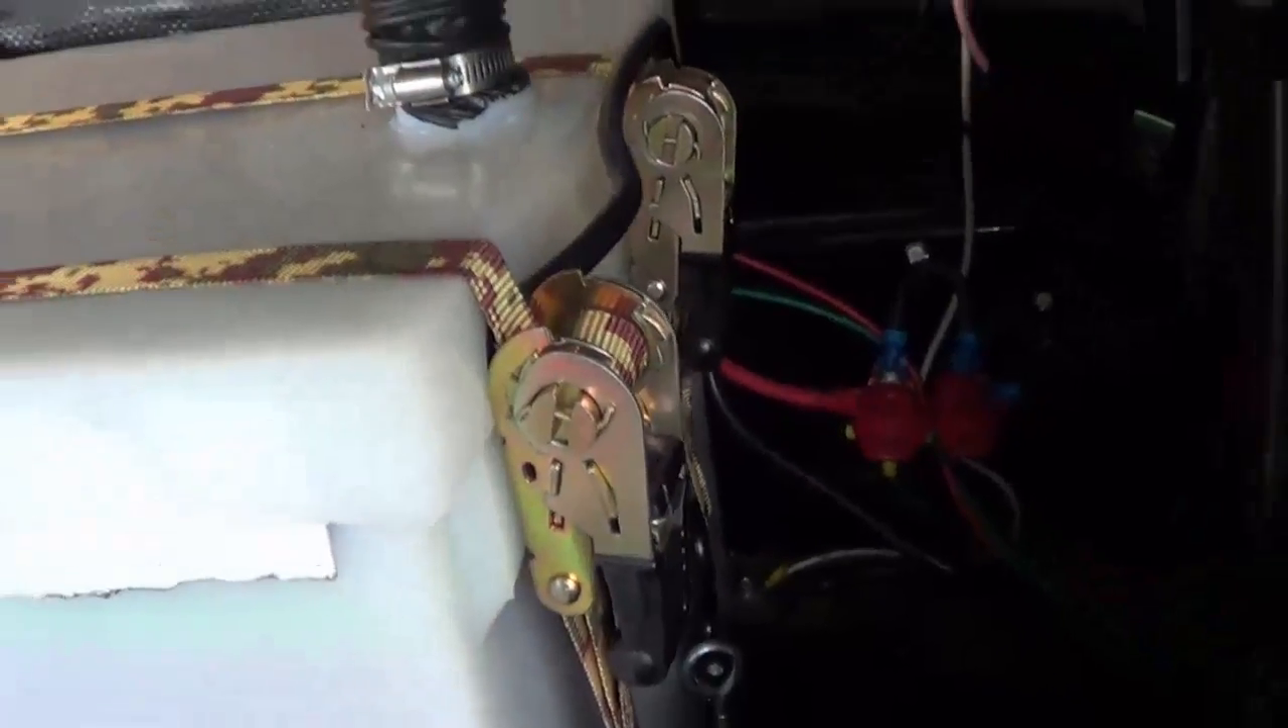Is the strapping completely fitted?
Yes.